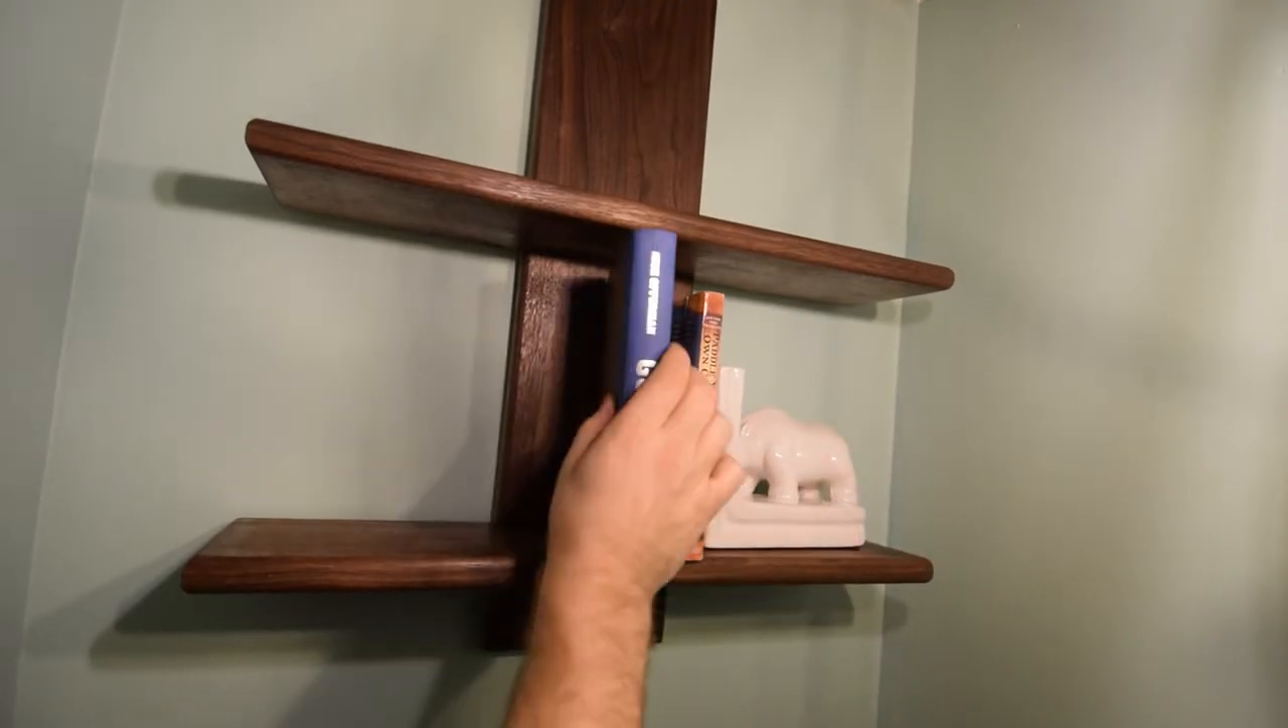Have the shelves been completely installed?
Yes.